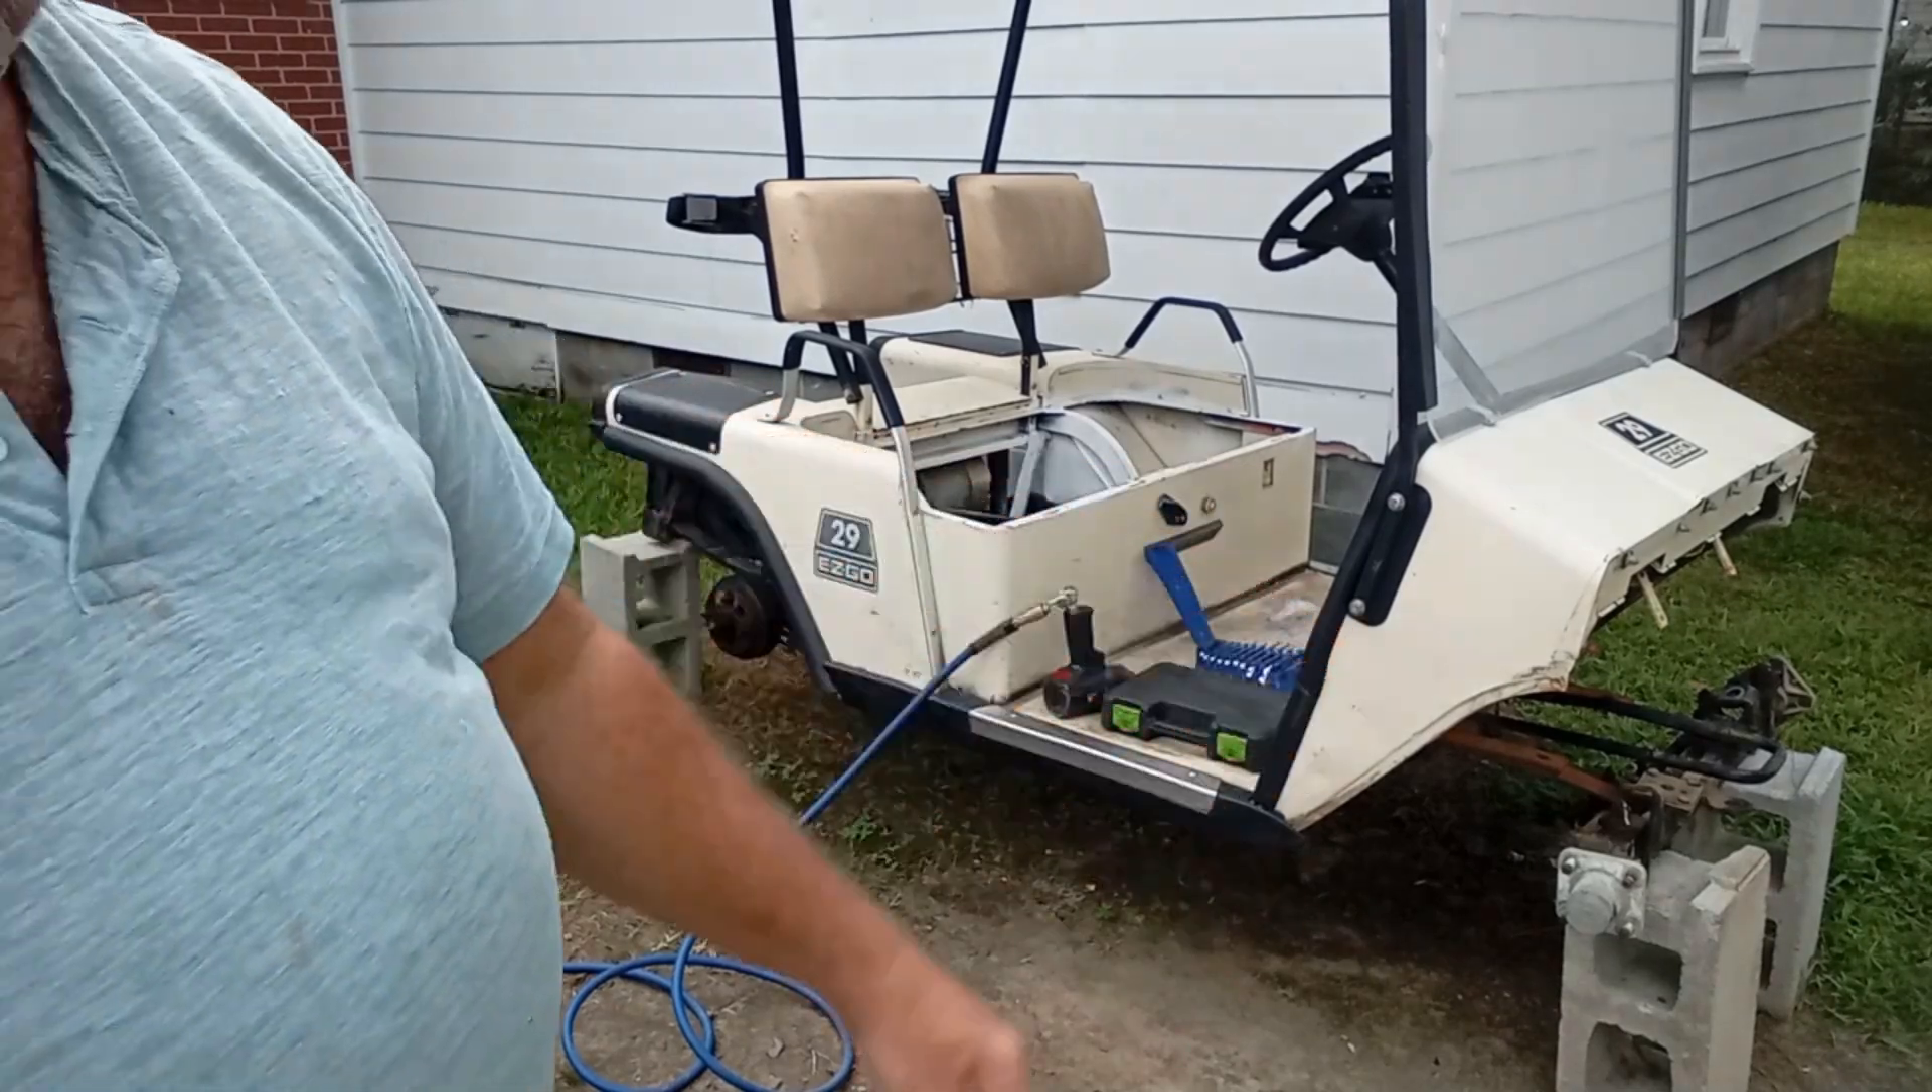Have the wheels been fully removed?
Yes.